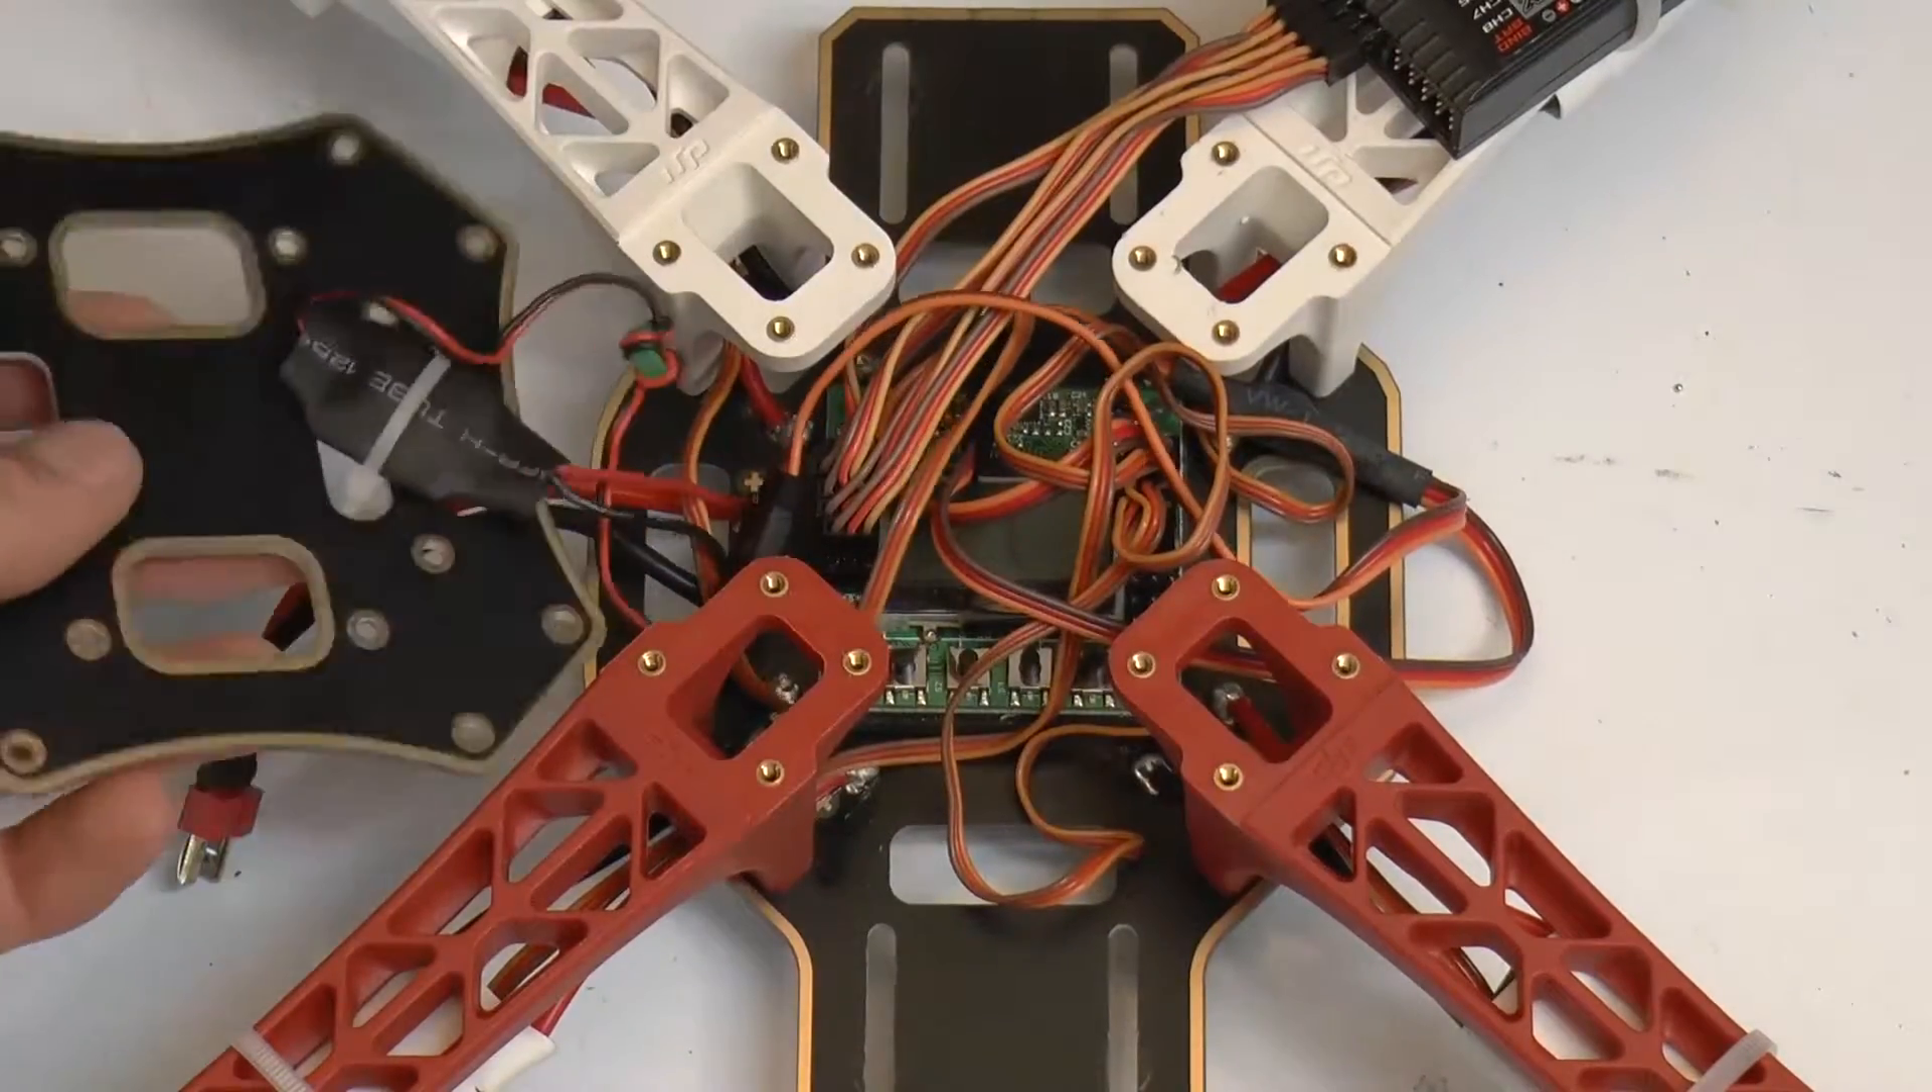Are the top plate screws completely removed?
Yes.